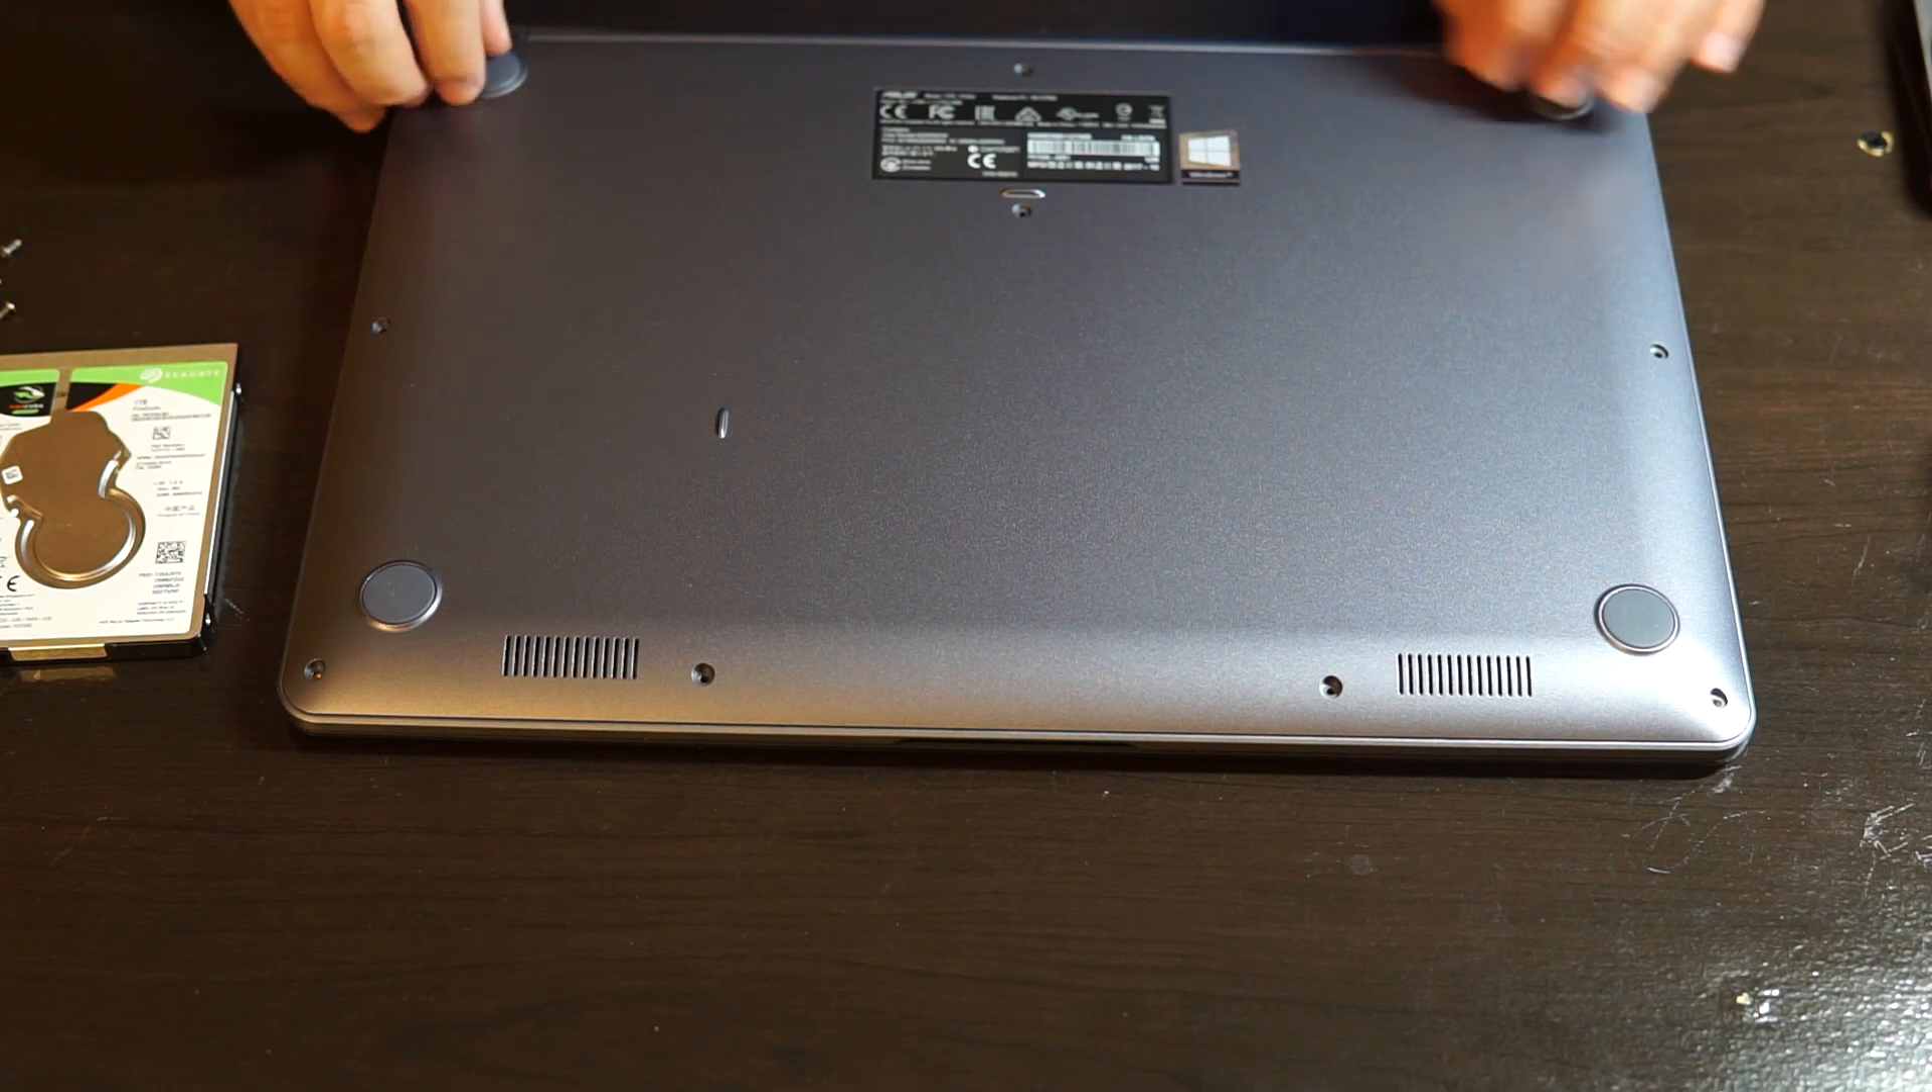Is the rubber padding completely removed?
No.